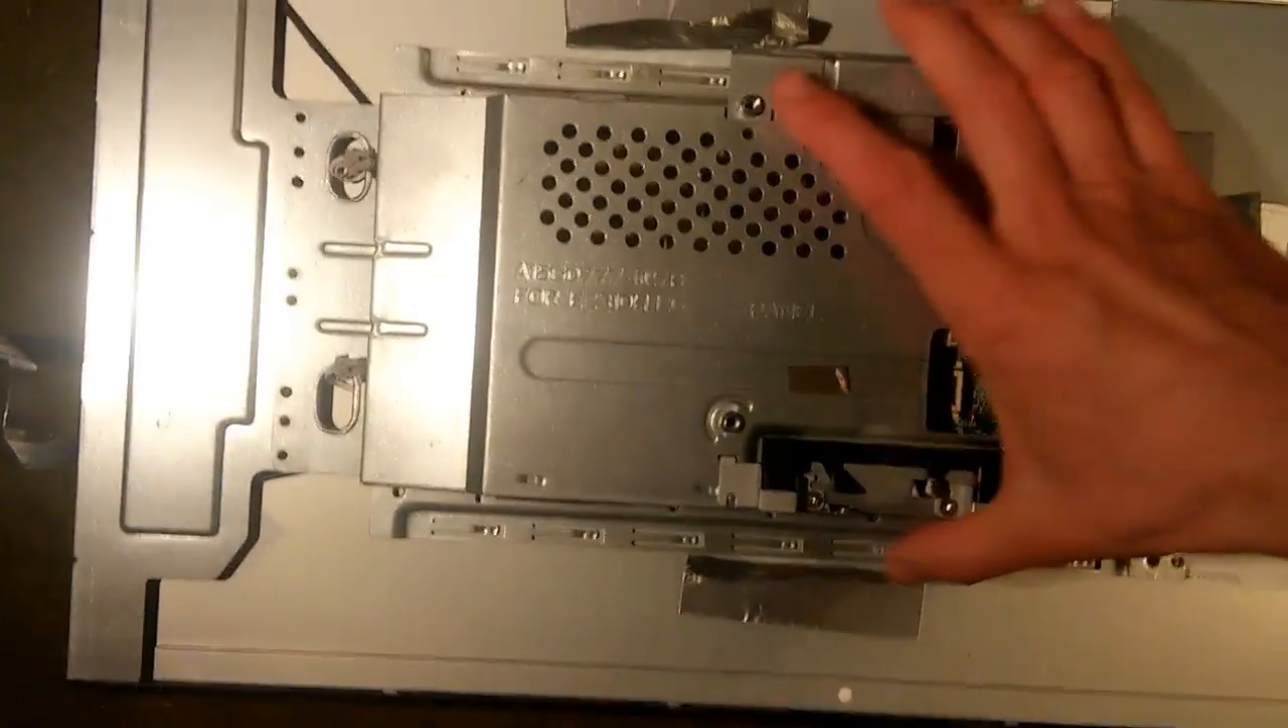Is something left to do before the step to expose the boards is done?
Yes.